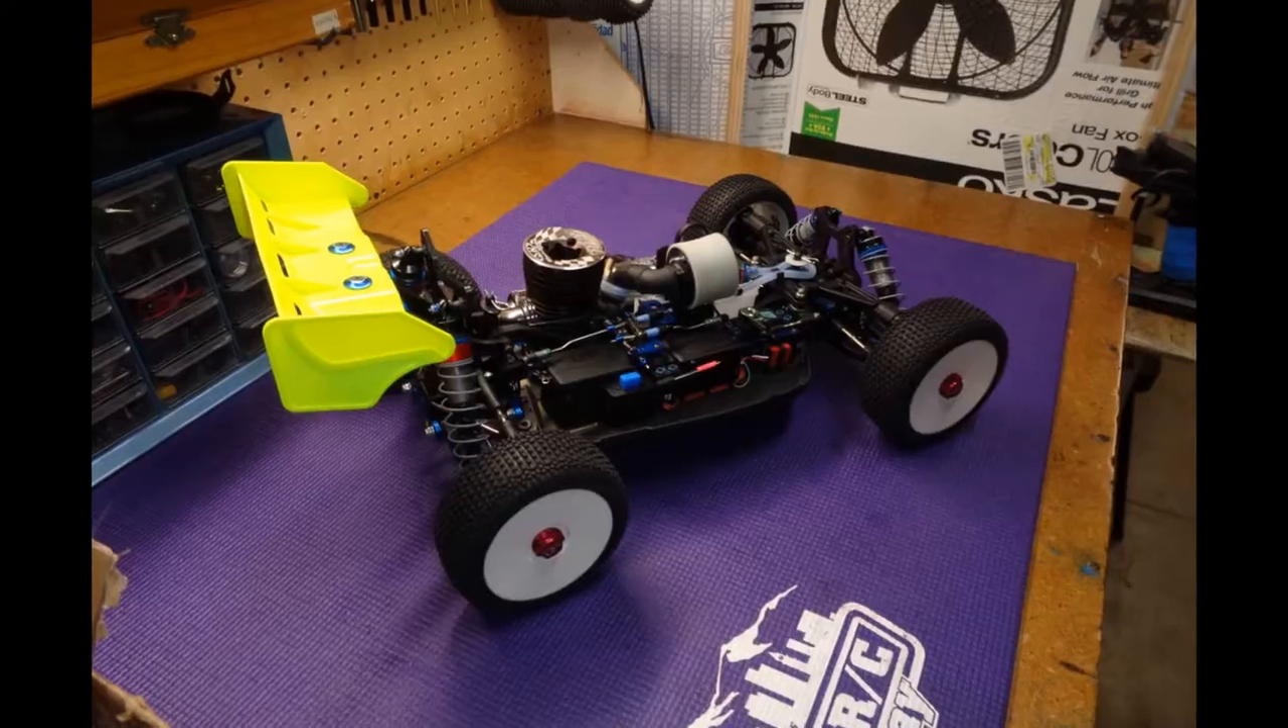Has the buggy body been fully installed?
No.